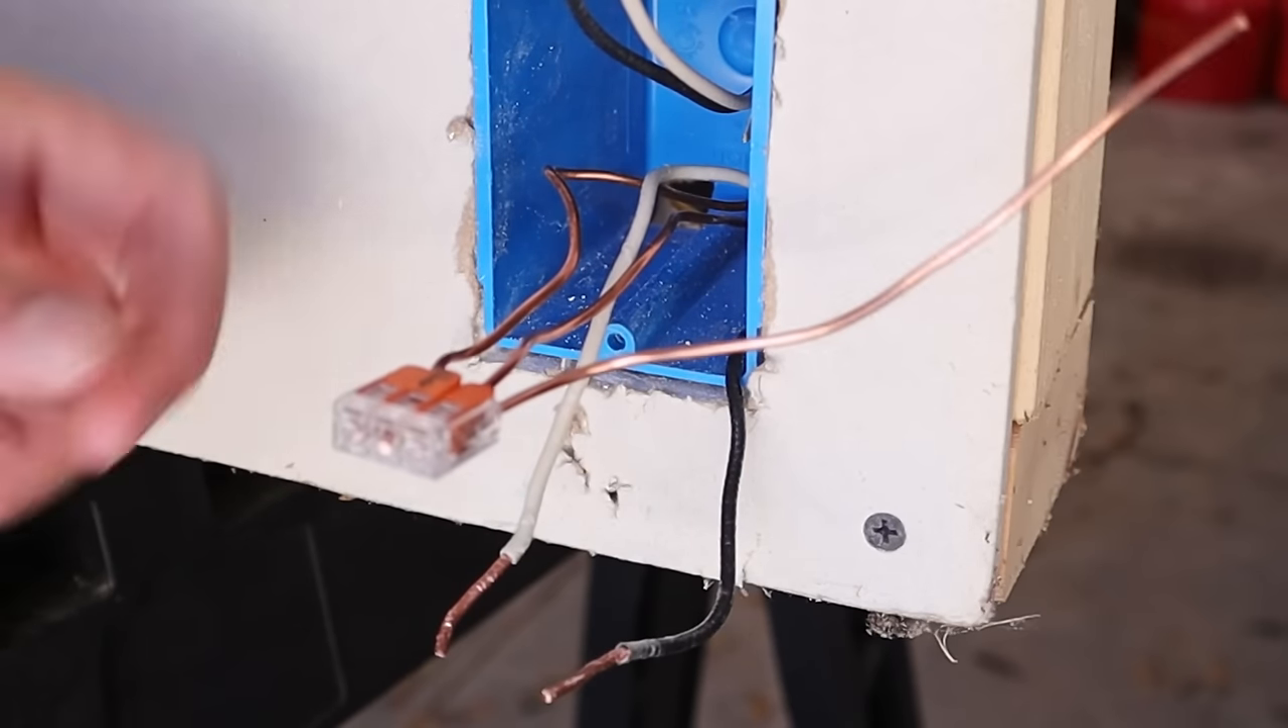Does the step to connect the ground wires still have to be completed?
No.